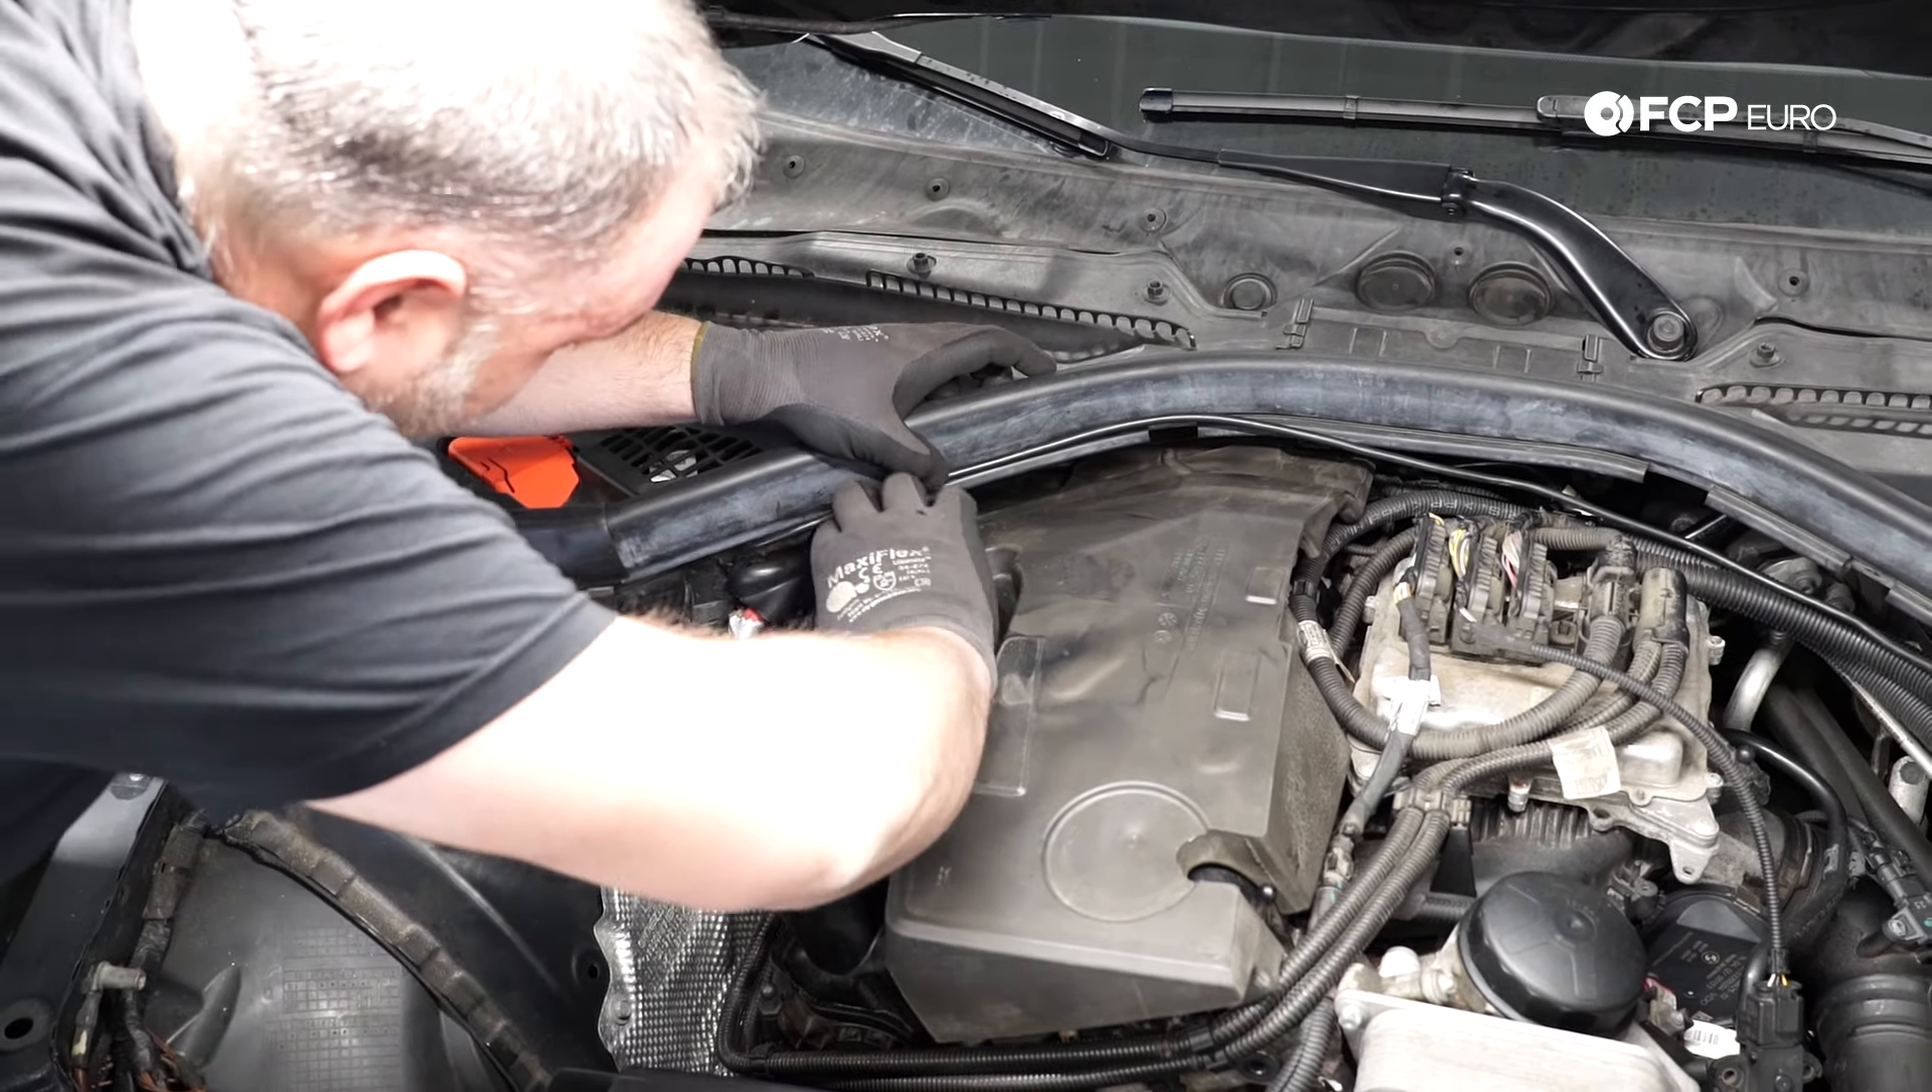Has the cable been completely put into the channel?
No.